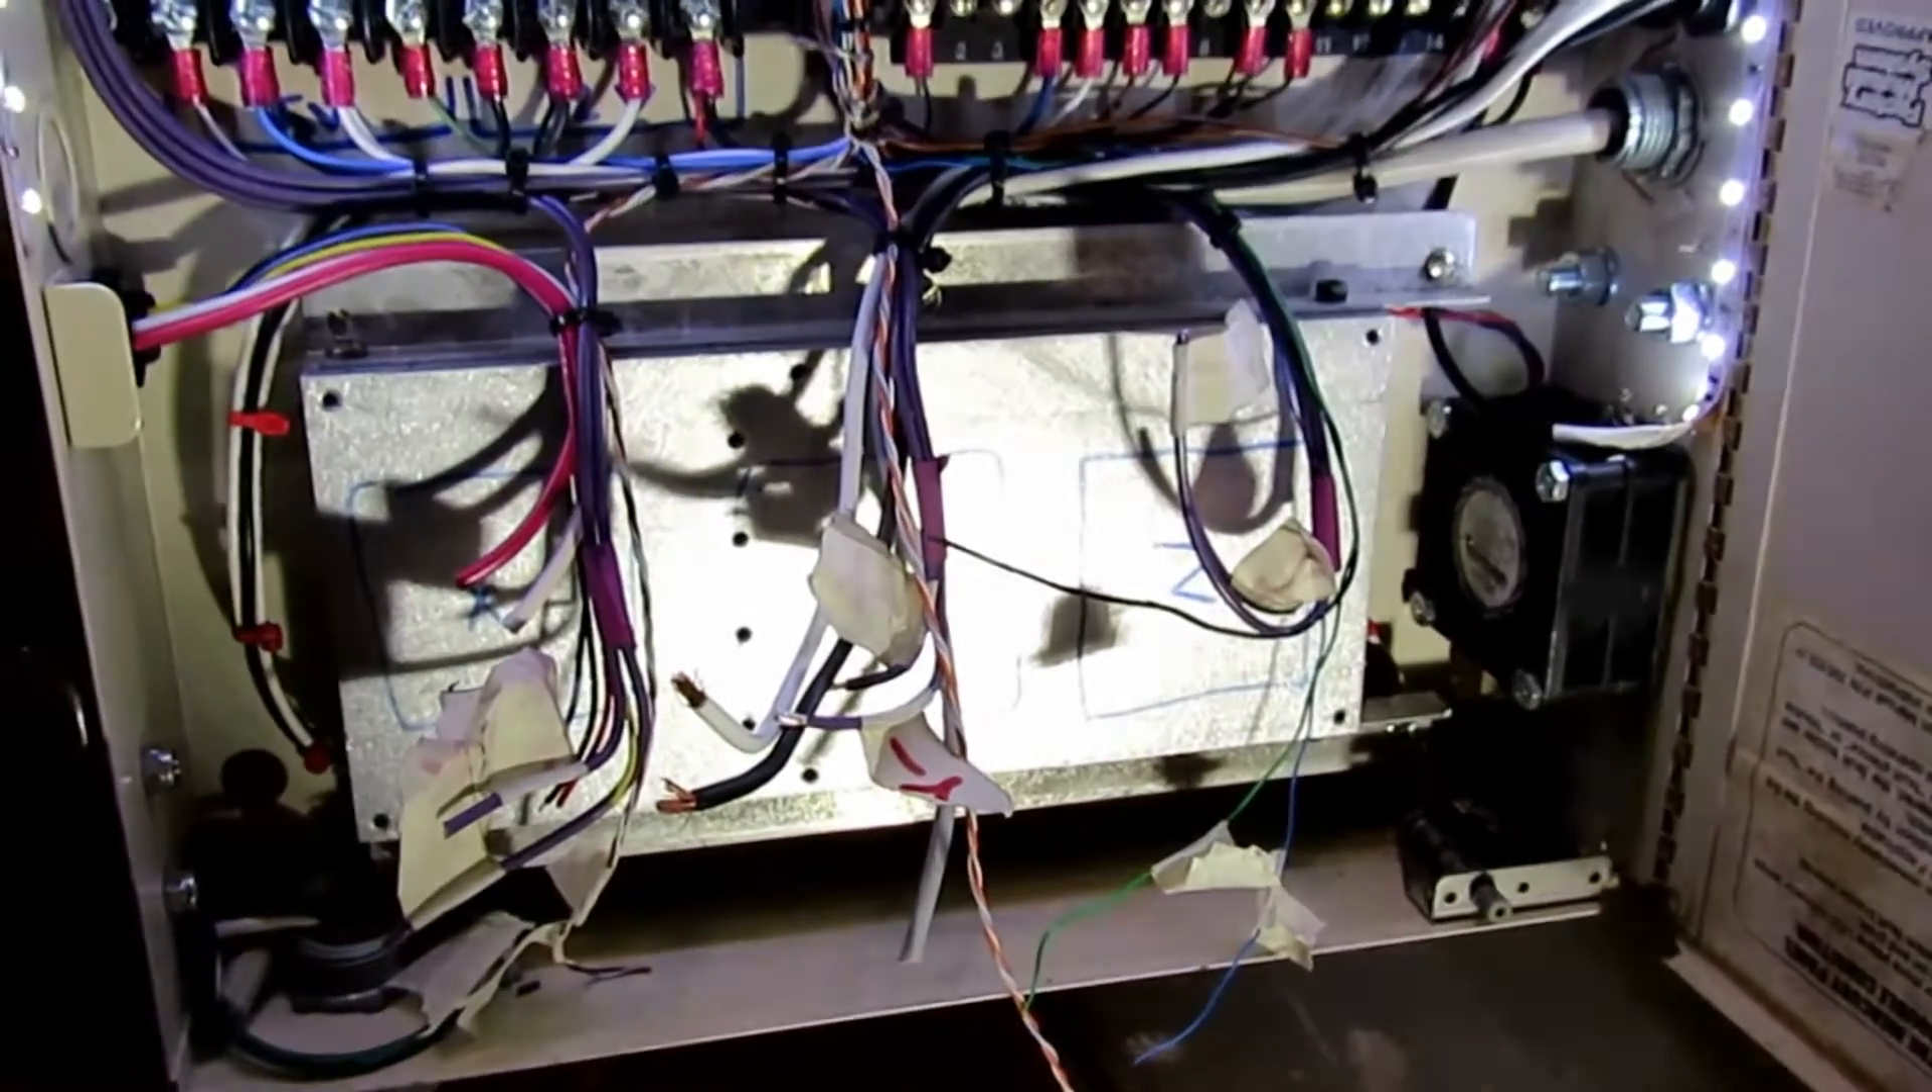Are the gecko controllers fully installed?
No.